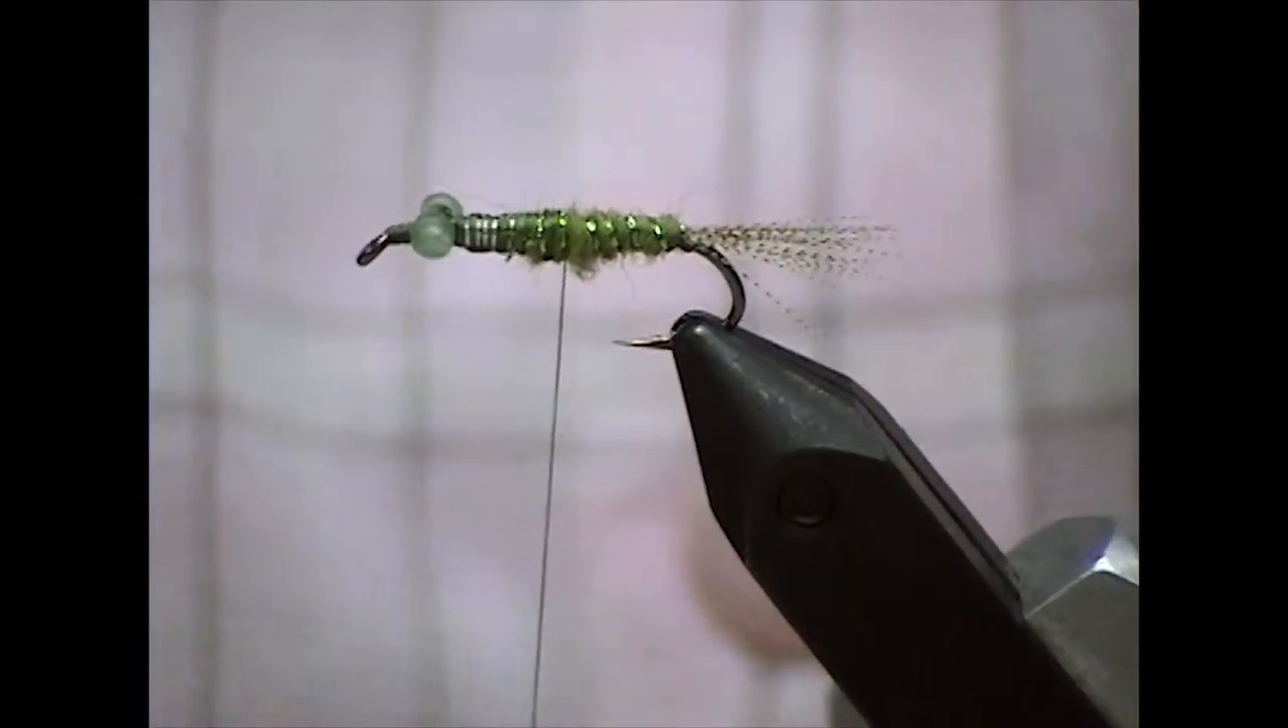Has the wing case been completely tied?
No.